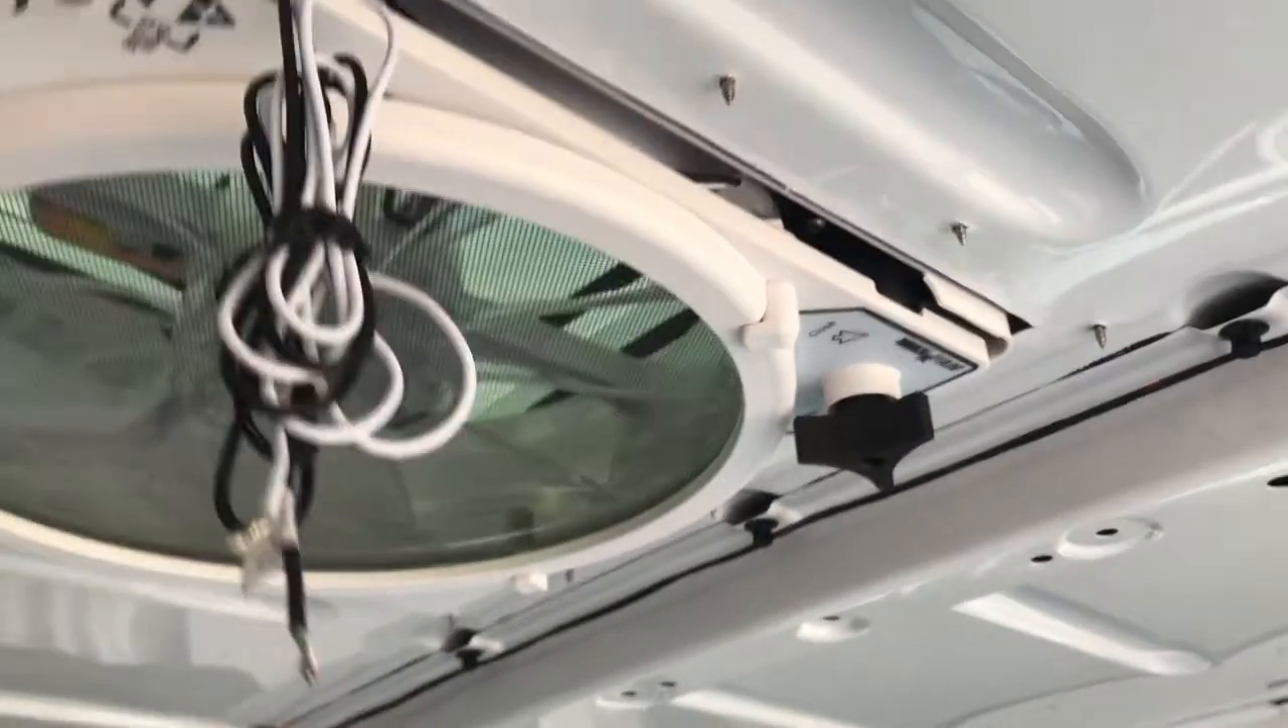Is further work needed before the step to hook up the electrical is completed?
Yes.